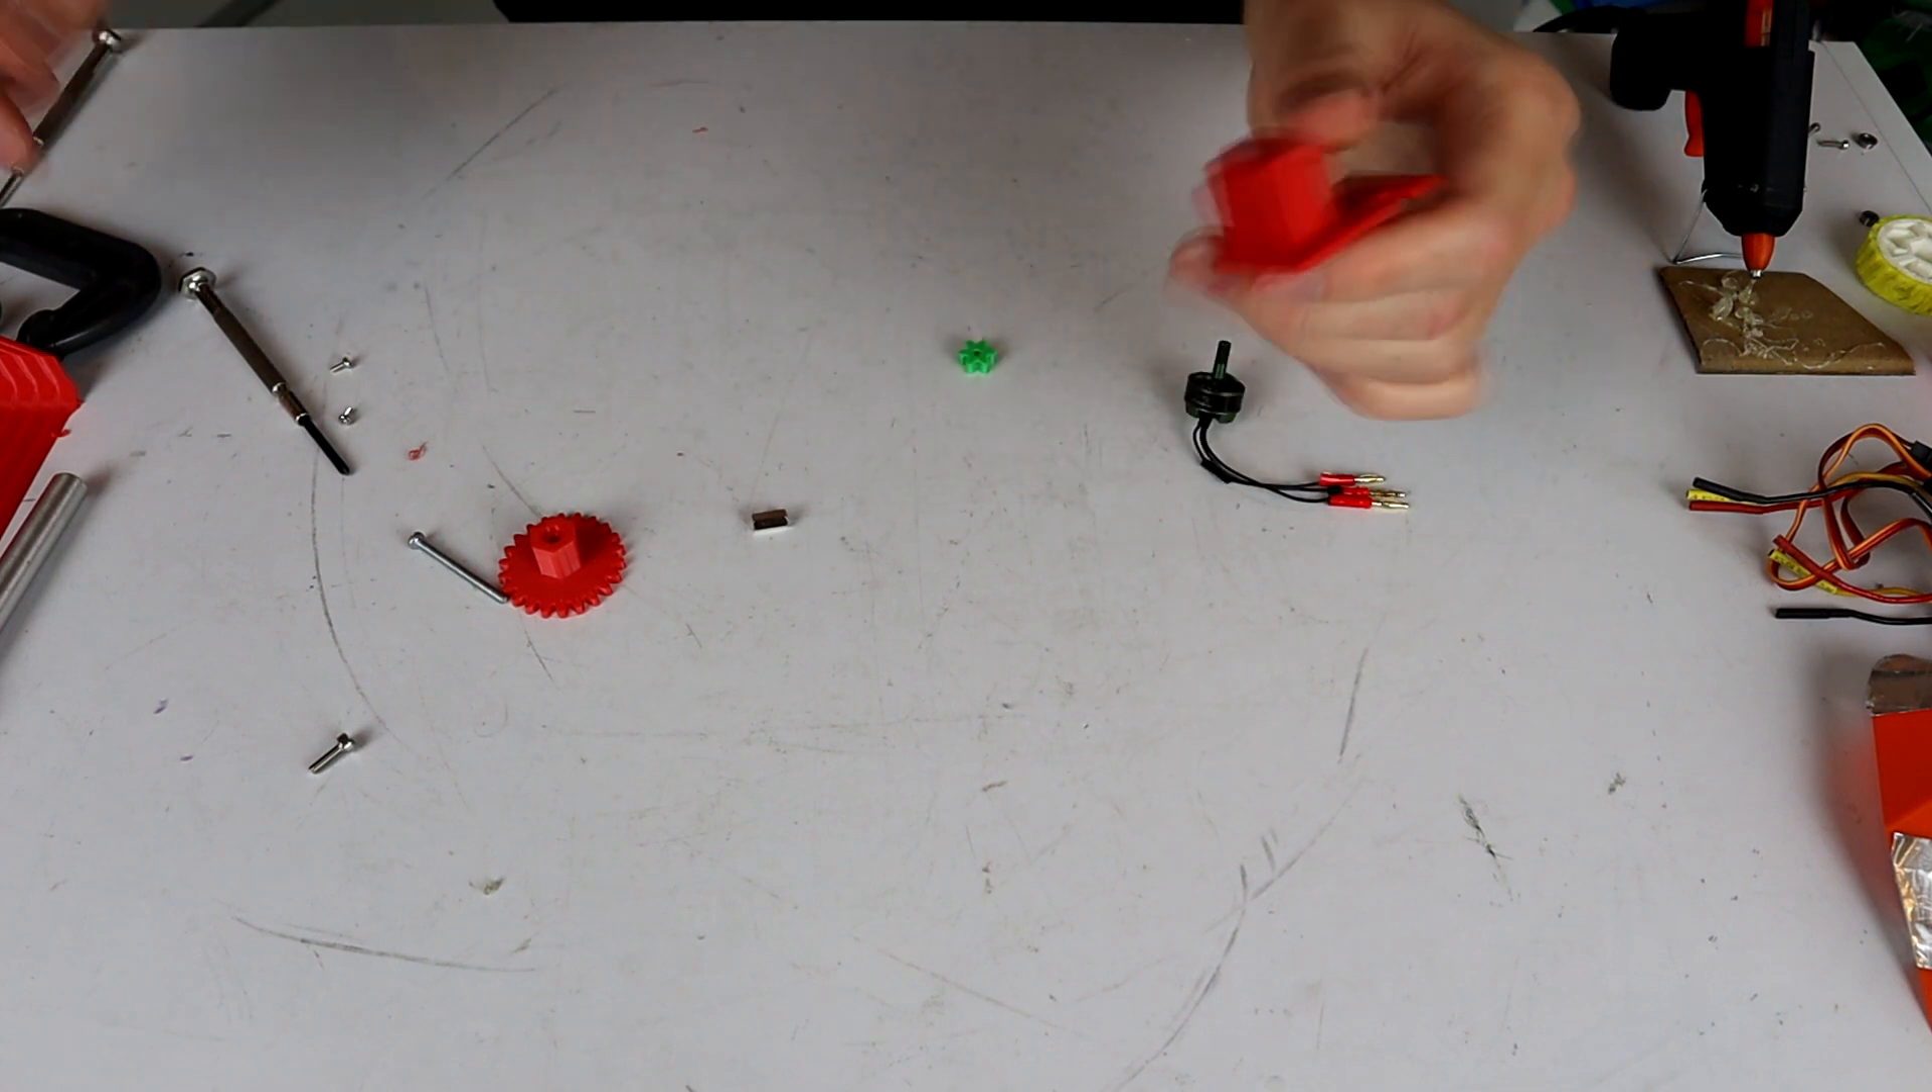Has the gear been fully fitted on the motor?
No.